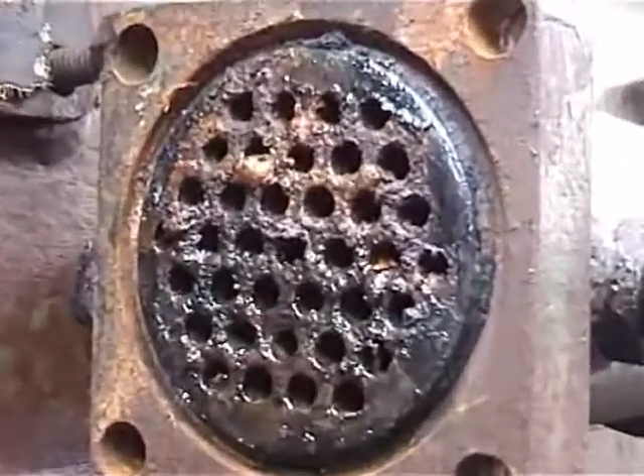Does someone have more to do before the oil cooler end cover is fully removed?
No.